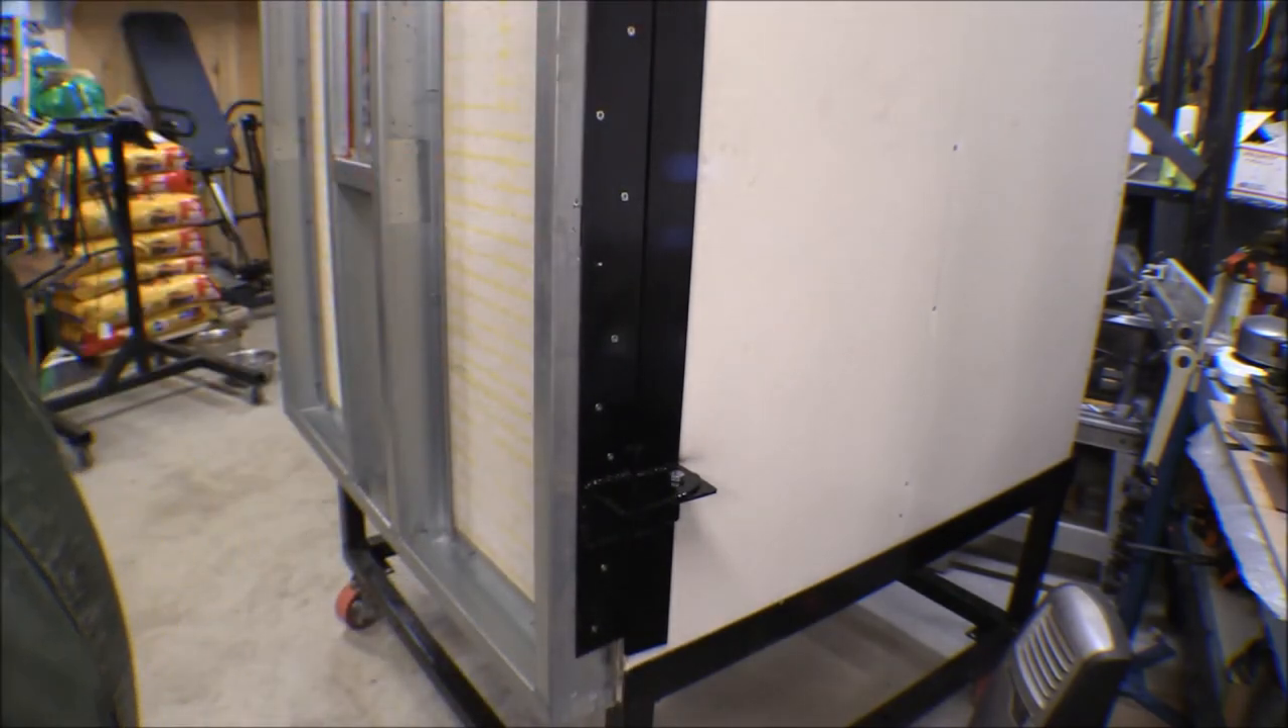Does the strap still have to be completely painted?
No.